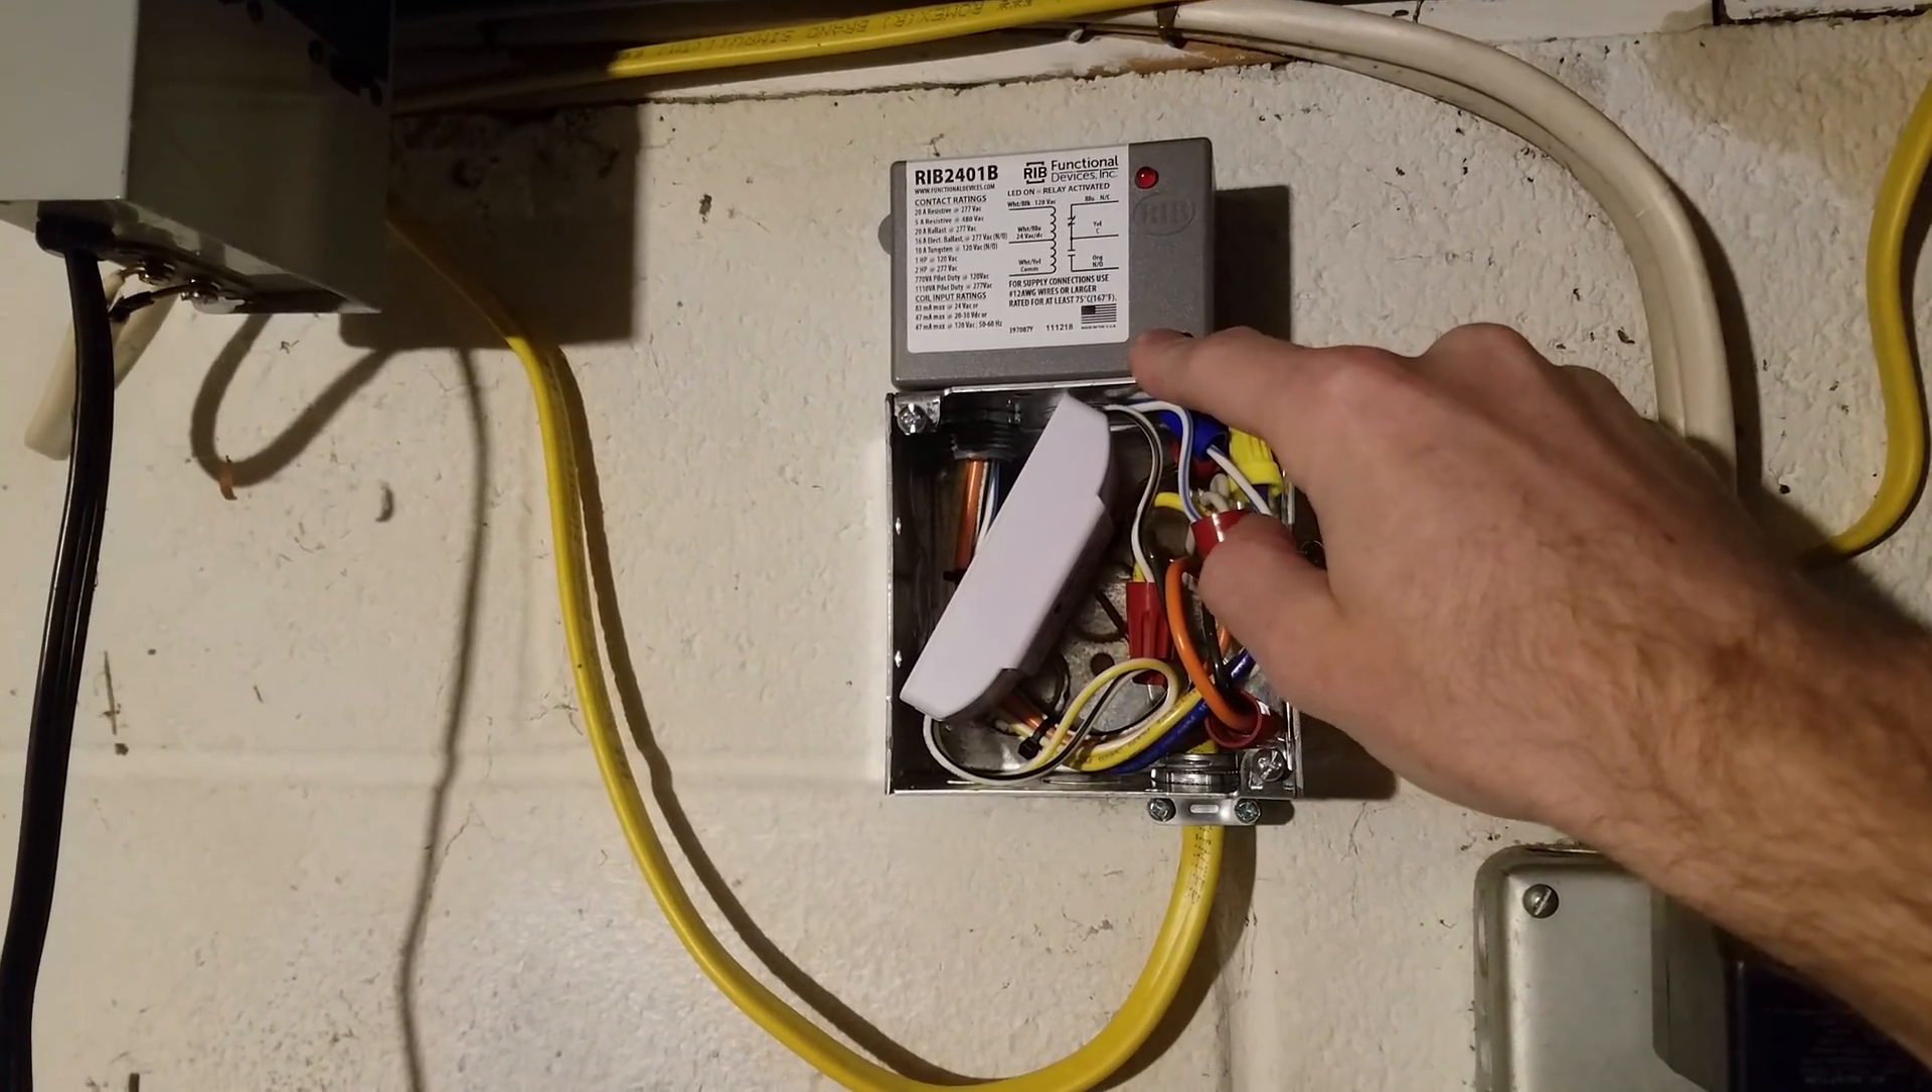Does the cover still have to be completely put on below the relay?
Yes.